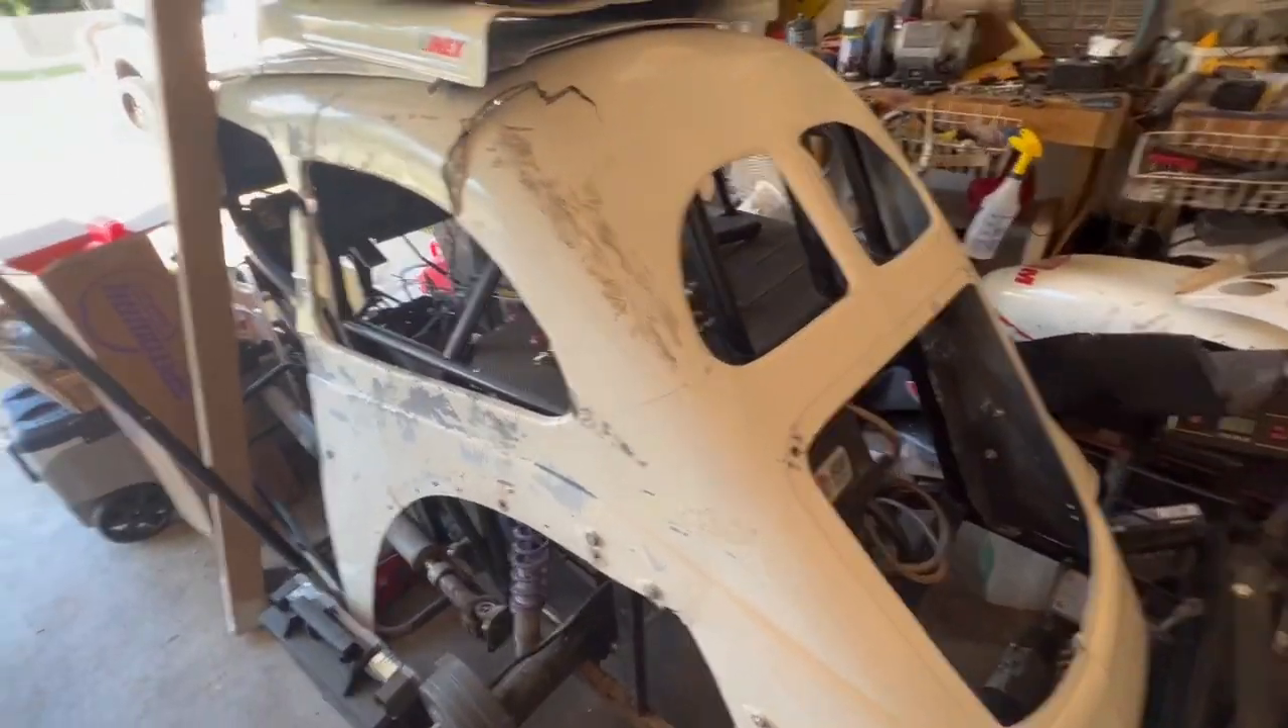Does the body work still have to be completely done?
Yes.